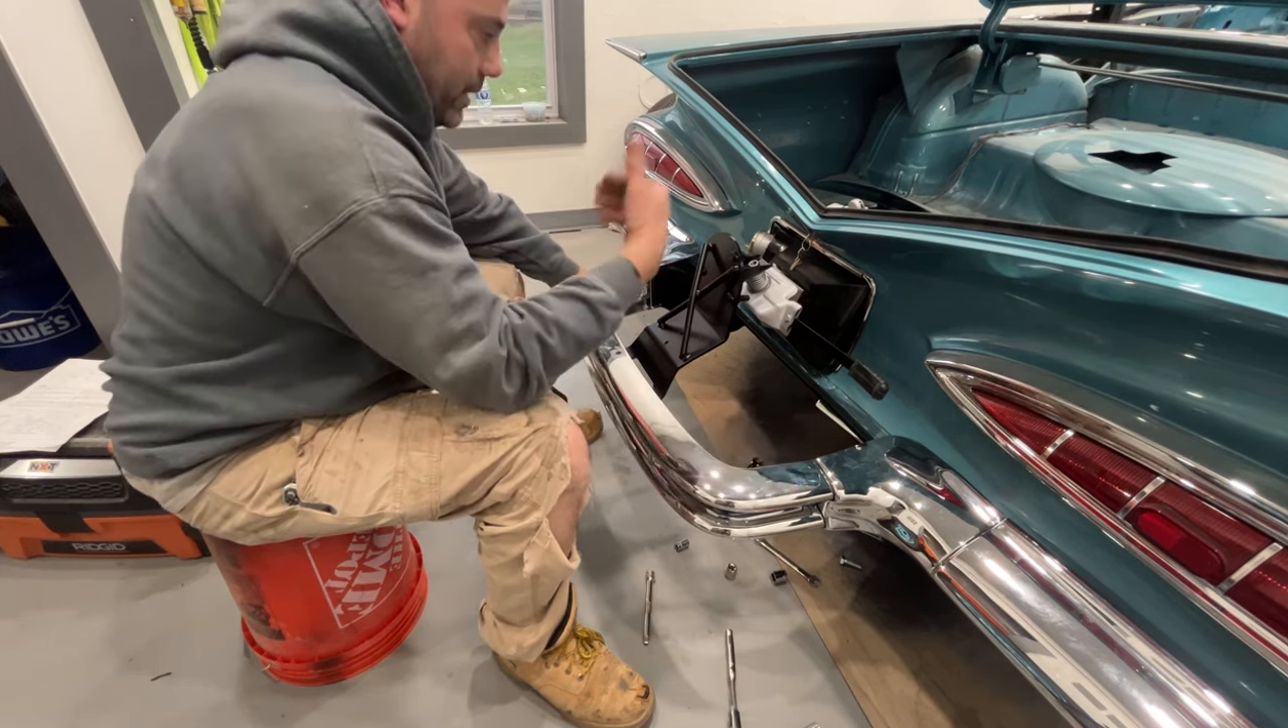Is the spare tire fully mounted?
No.